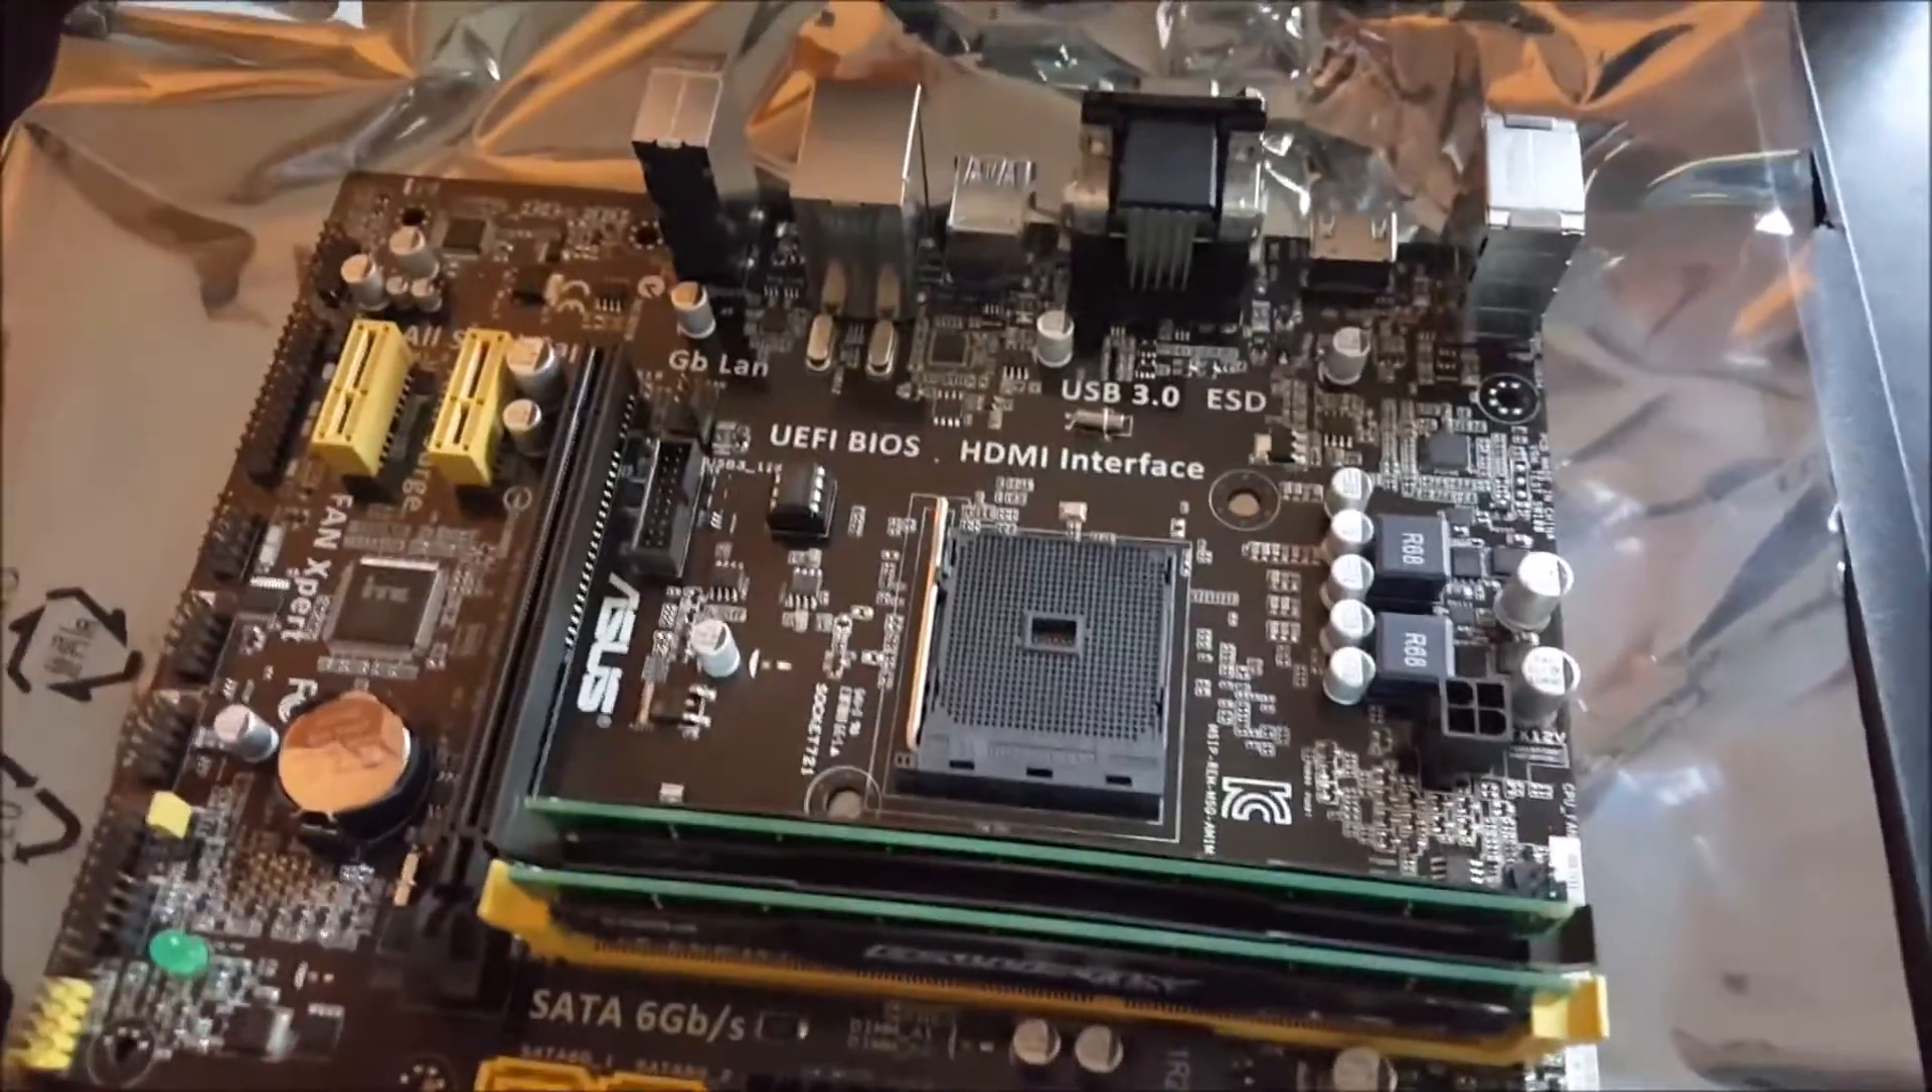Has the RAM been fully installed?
Yes.